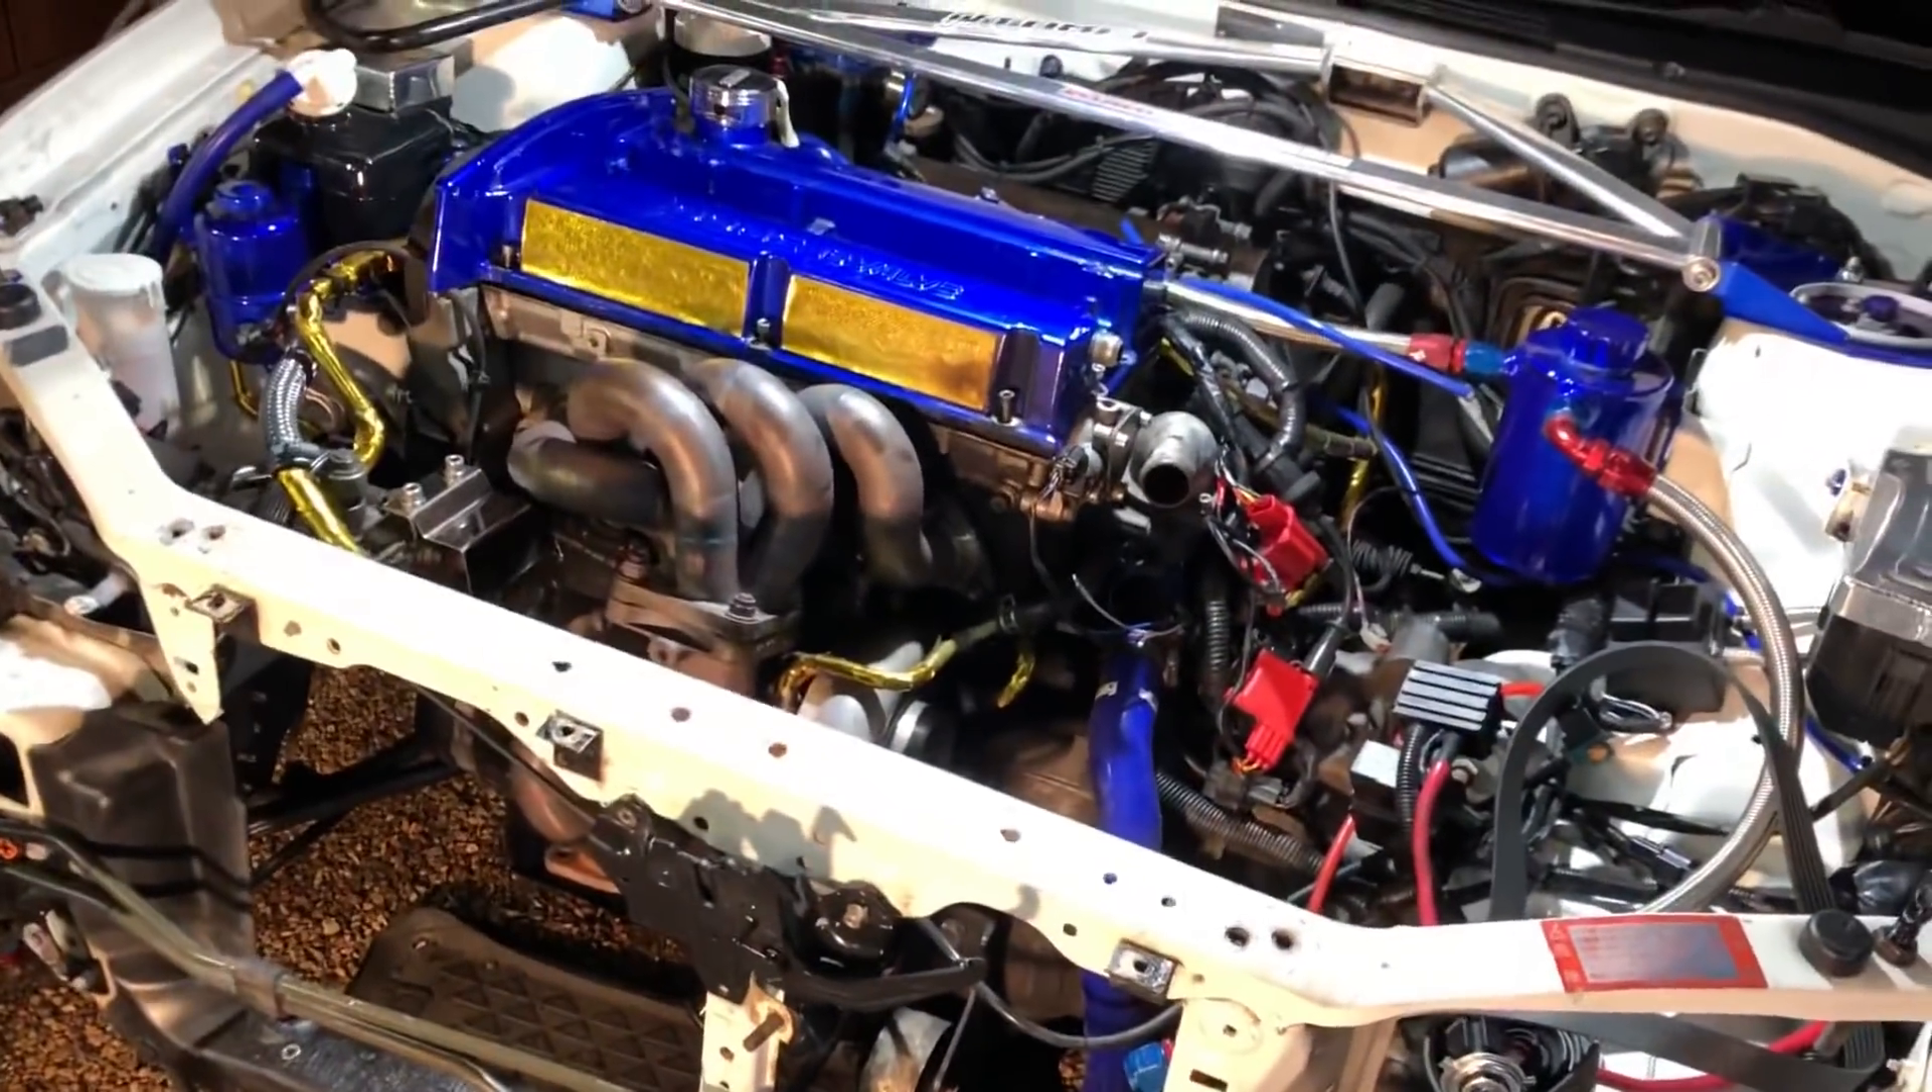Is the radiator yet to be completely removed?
No.